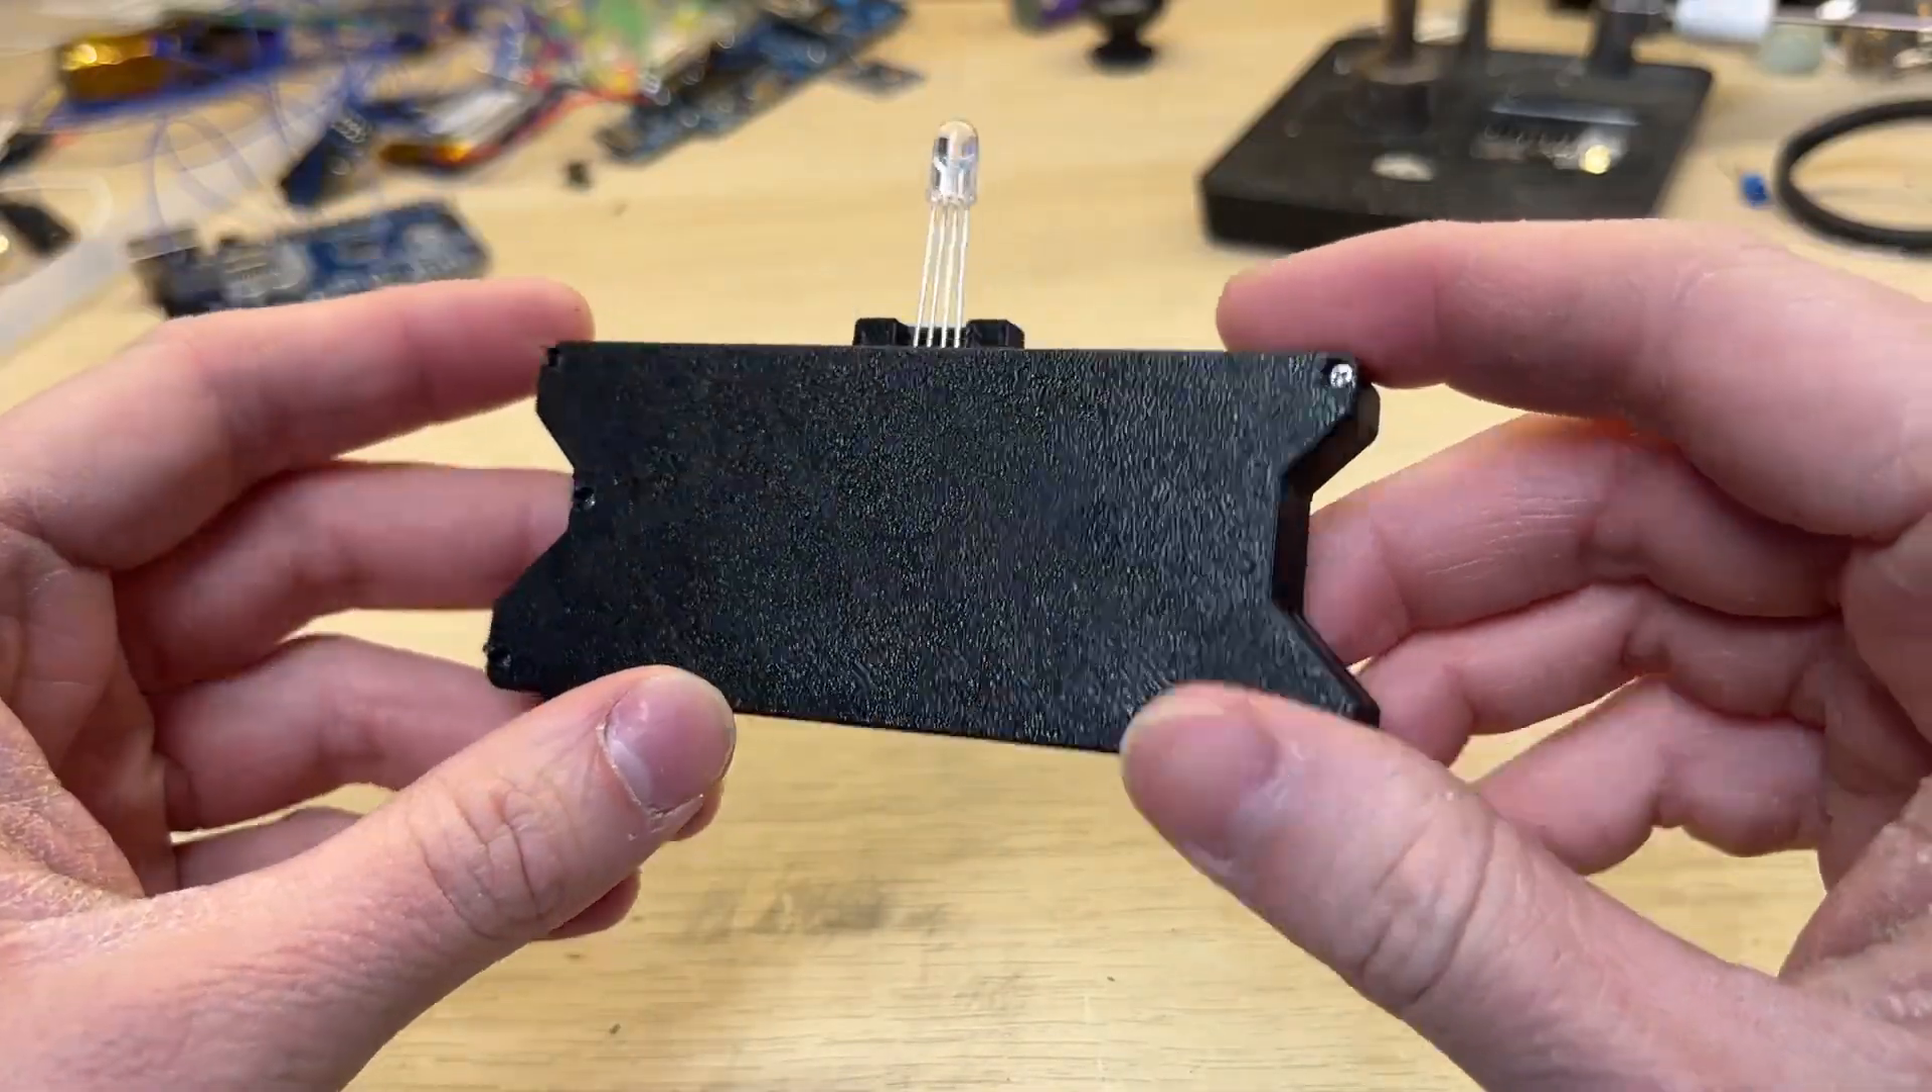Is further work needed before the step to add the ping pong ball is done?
Yes.